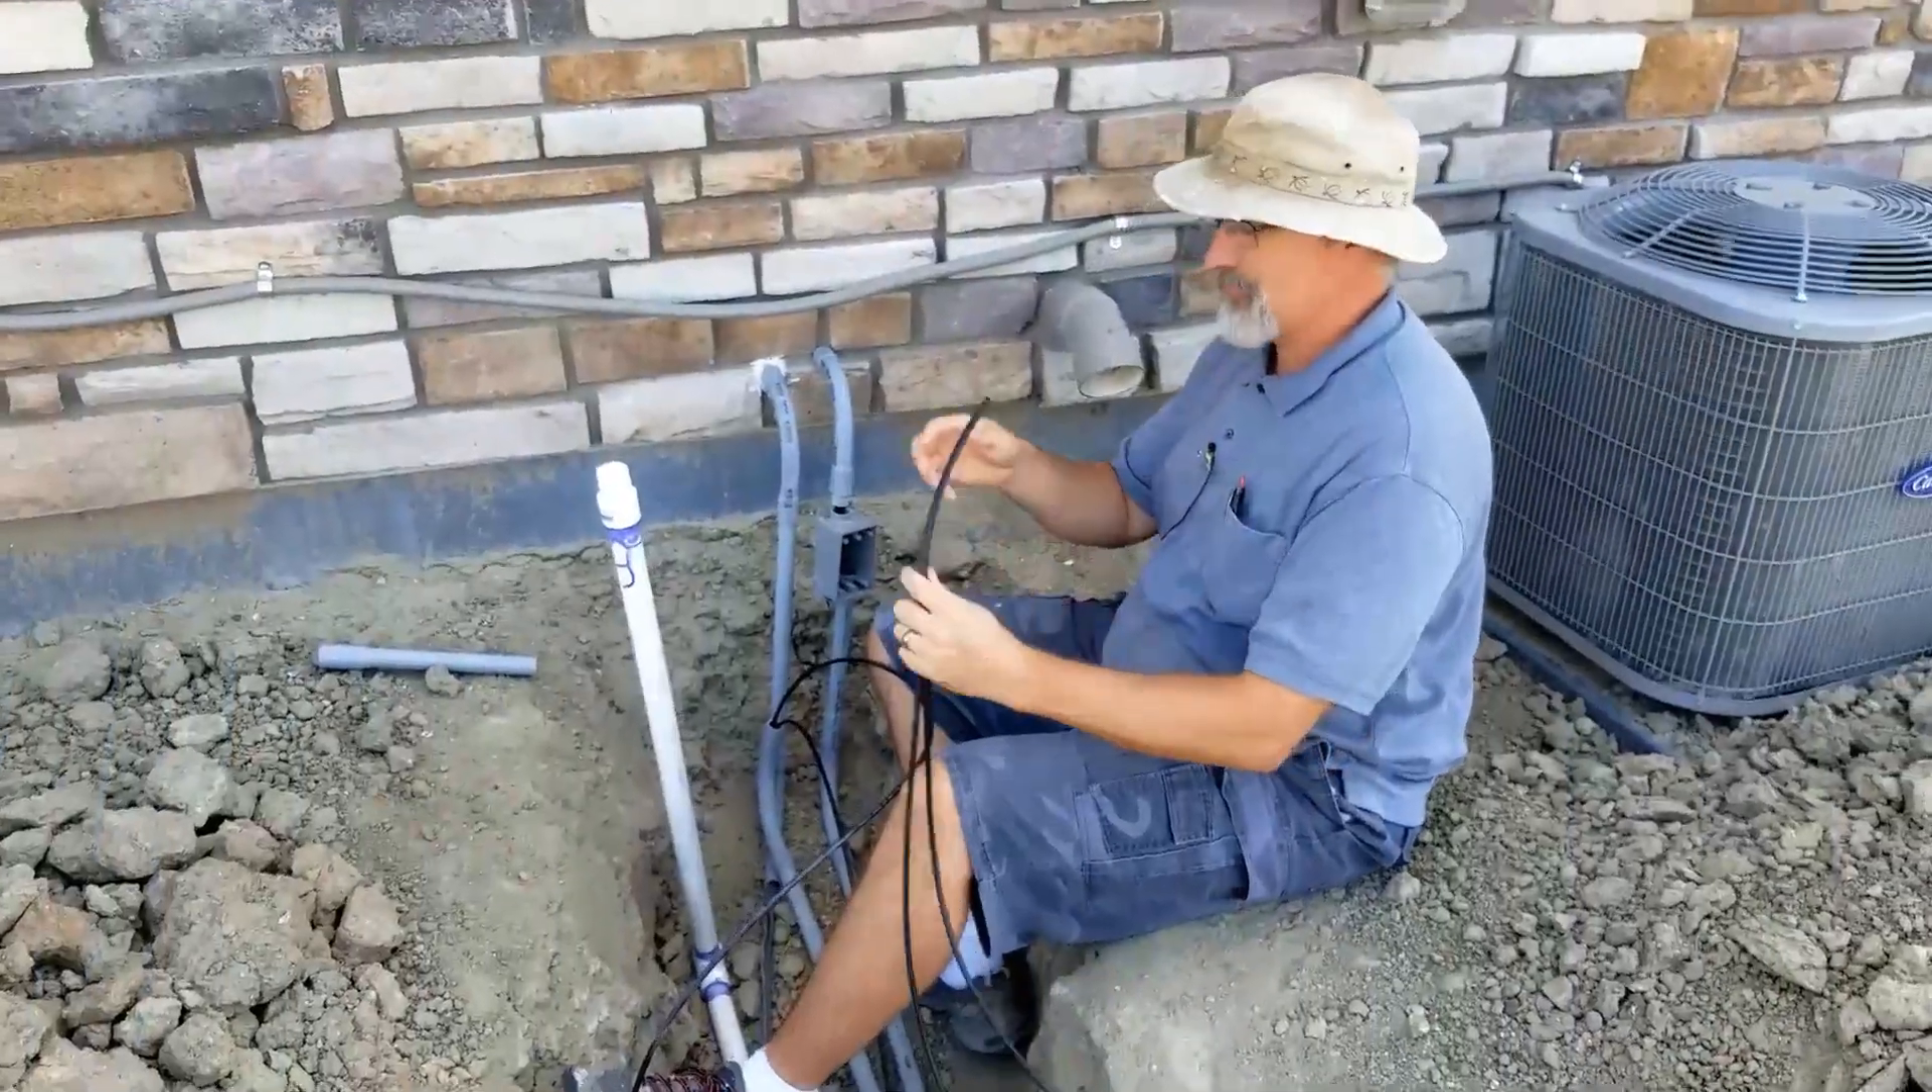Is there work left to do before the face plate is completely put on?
Yes.